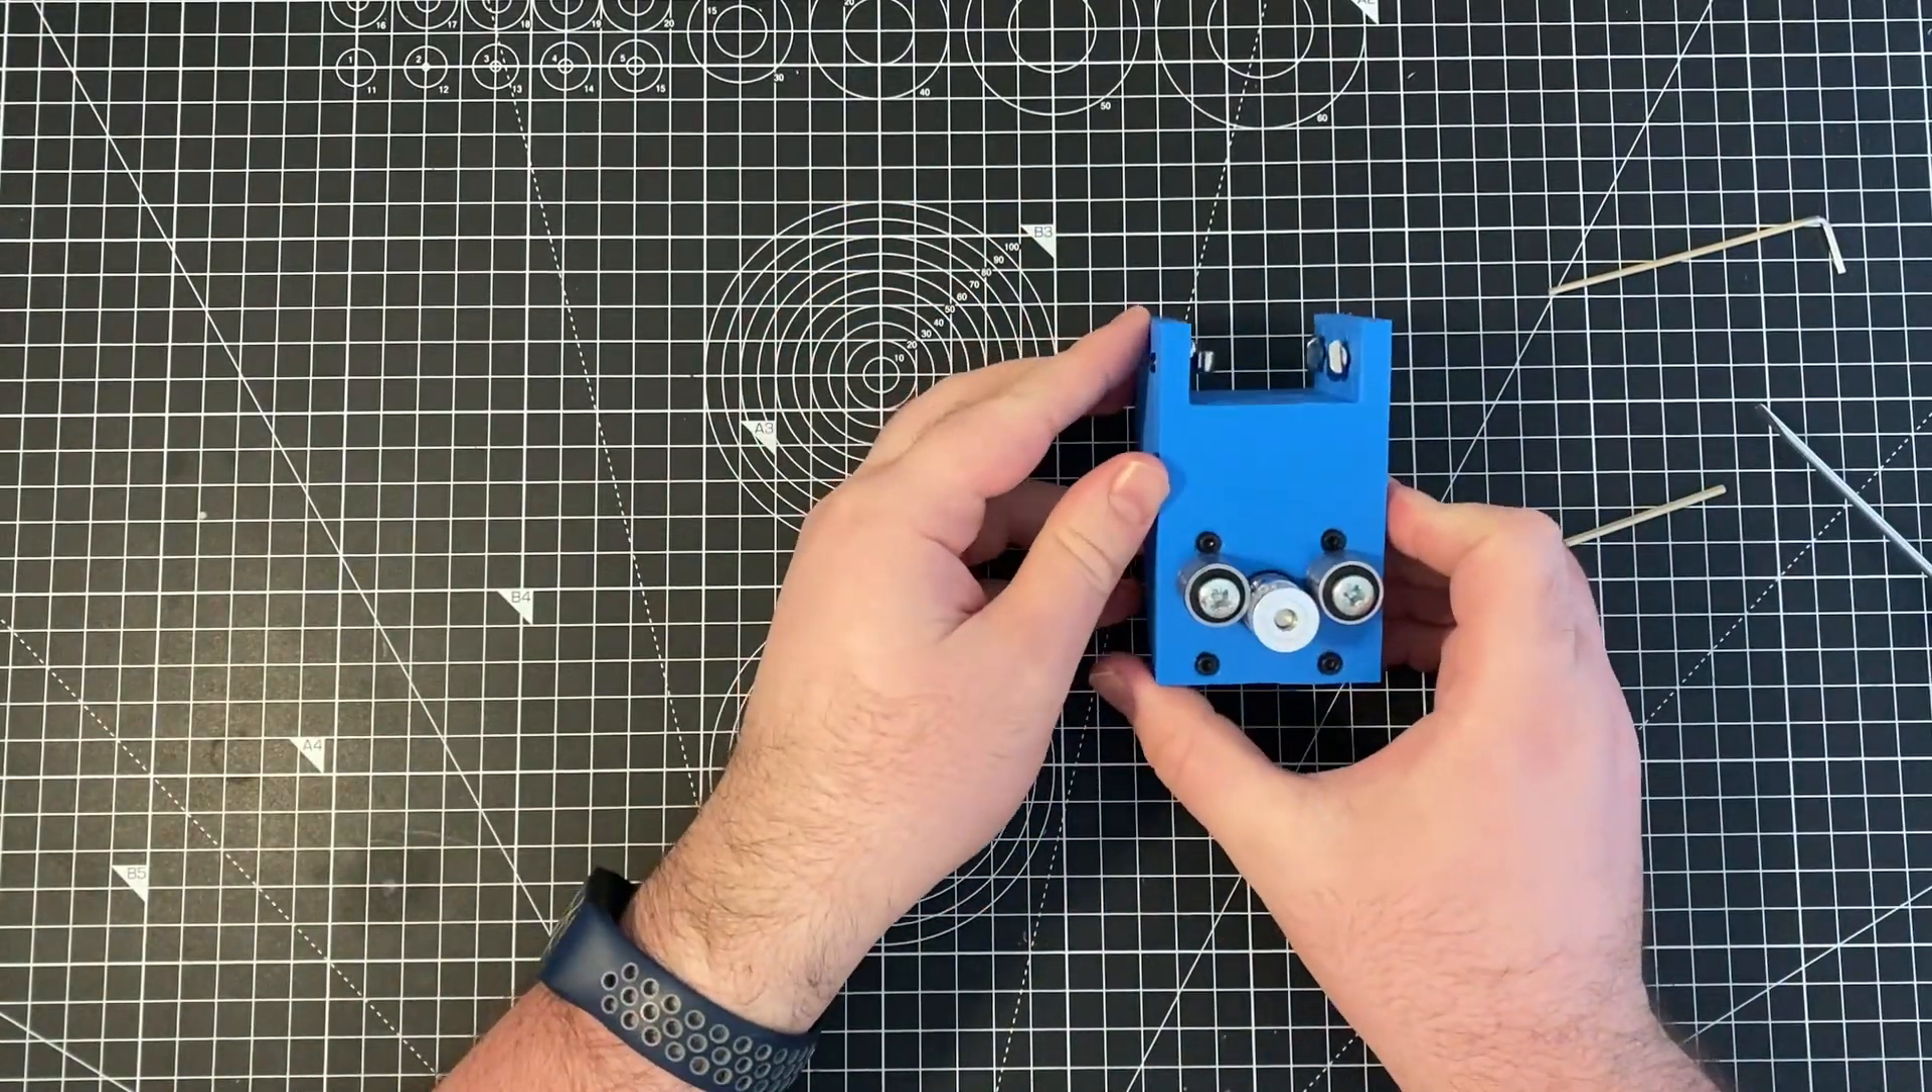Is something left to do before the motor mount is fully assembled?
No.